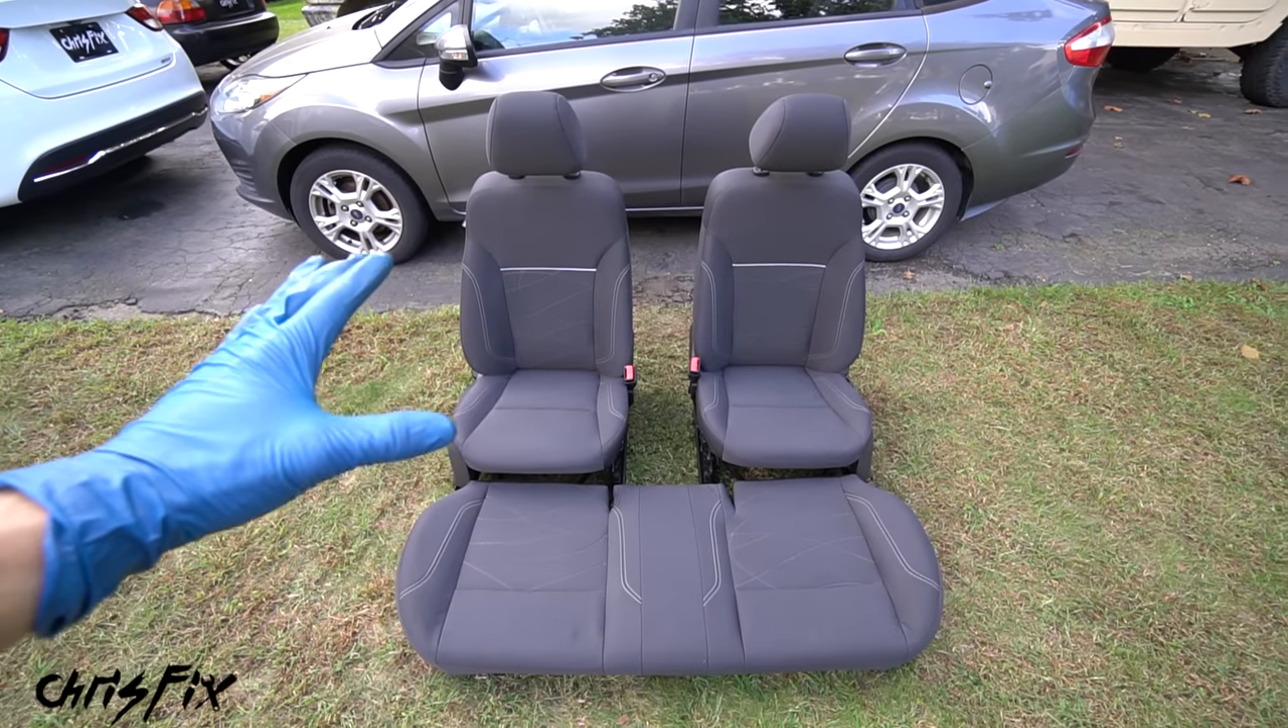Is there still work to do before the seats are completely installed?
Yes.